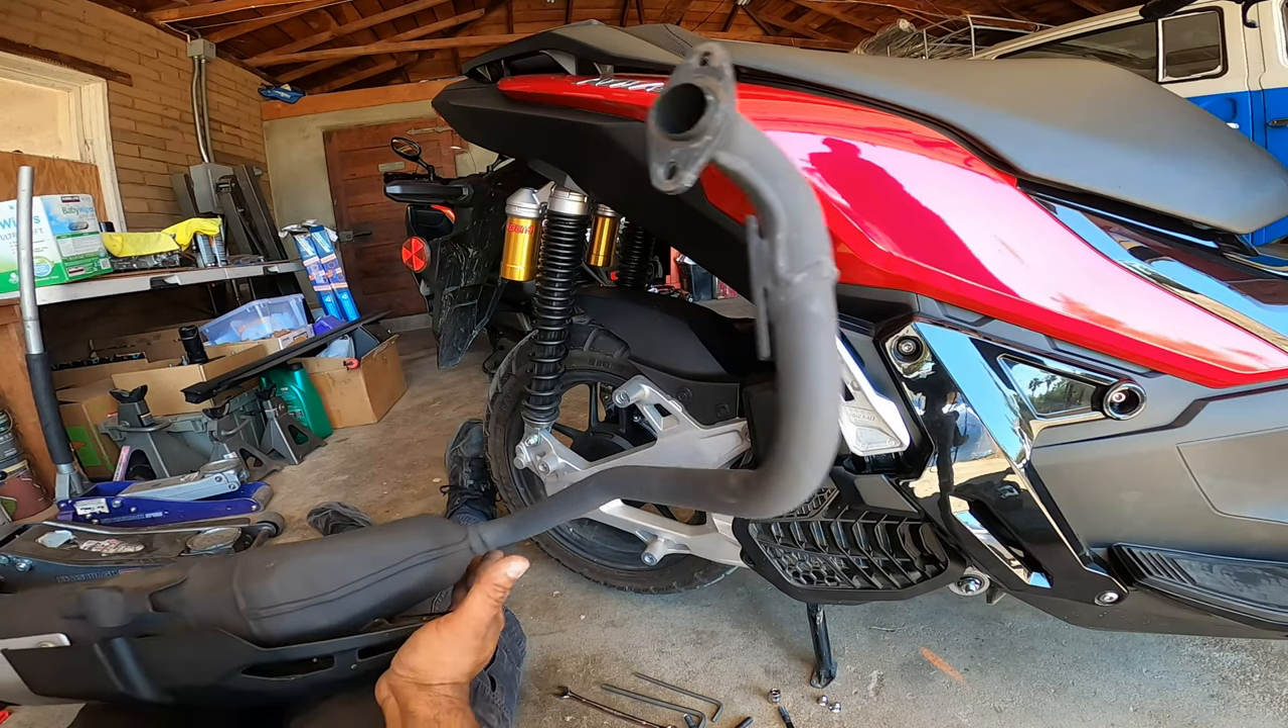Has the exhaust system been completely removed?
Yes.